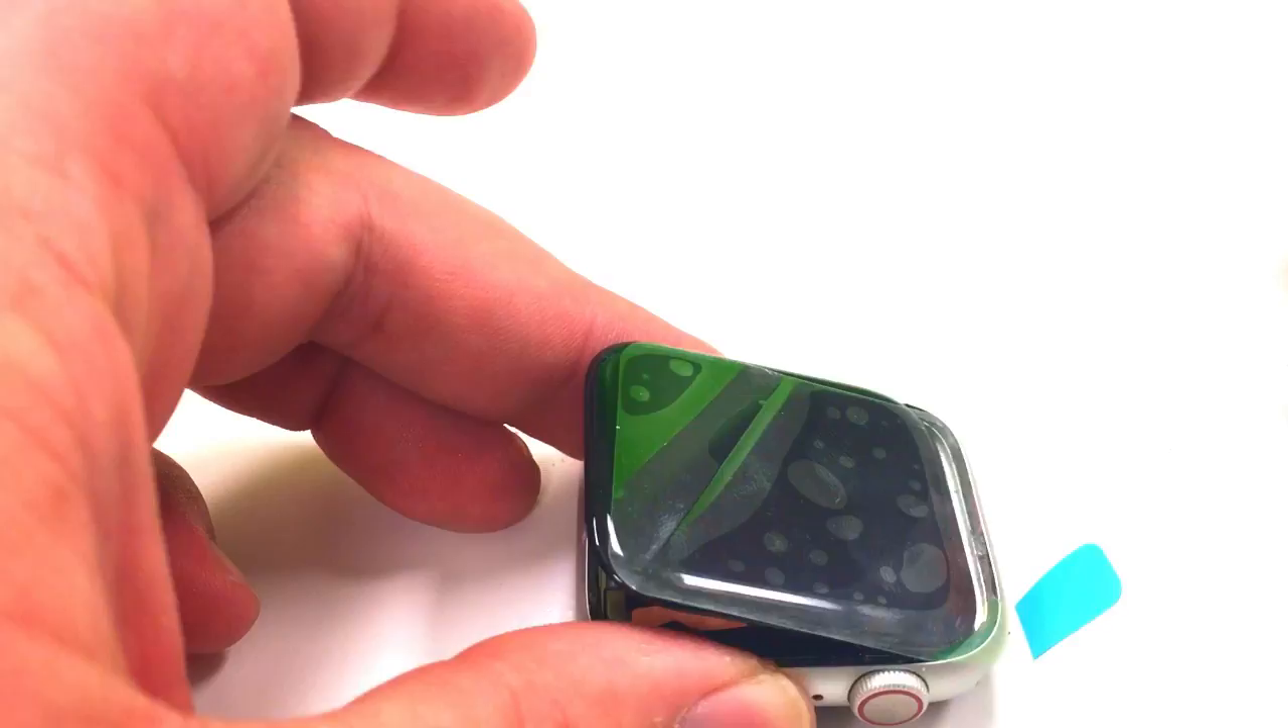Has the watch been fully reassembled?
No.